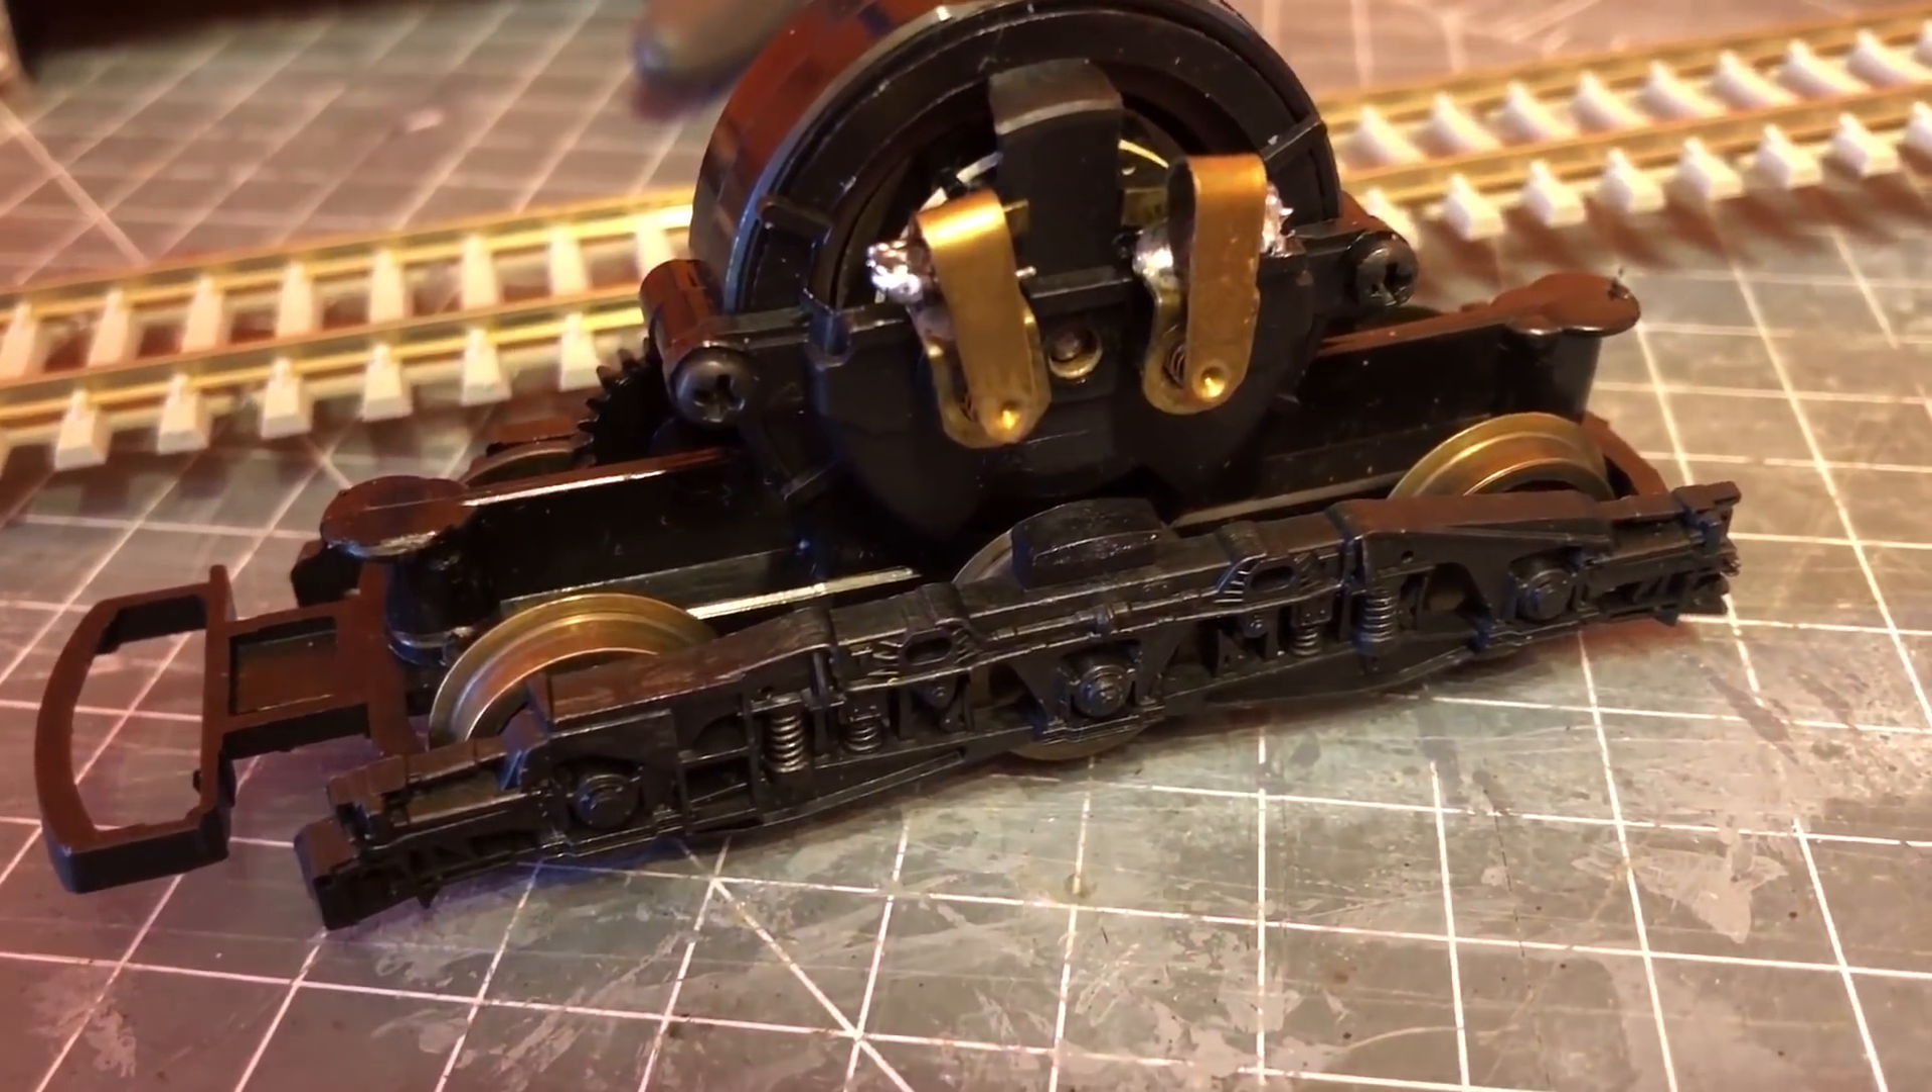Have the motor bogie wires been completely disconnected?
Yes.